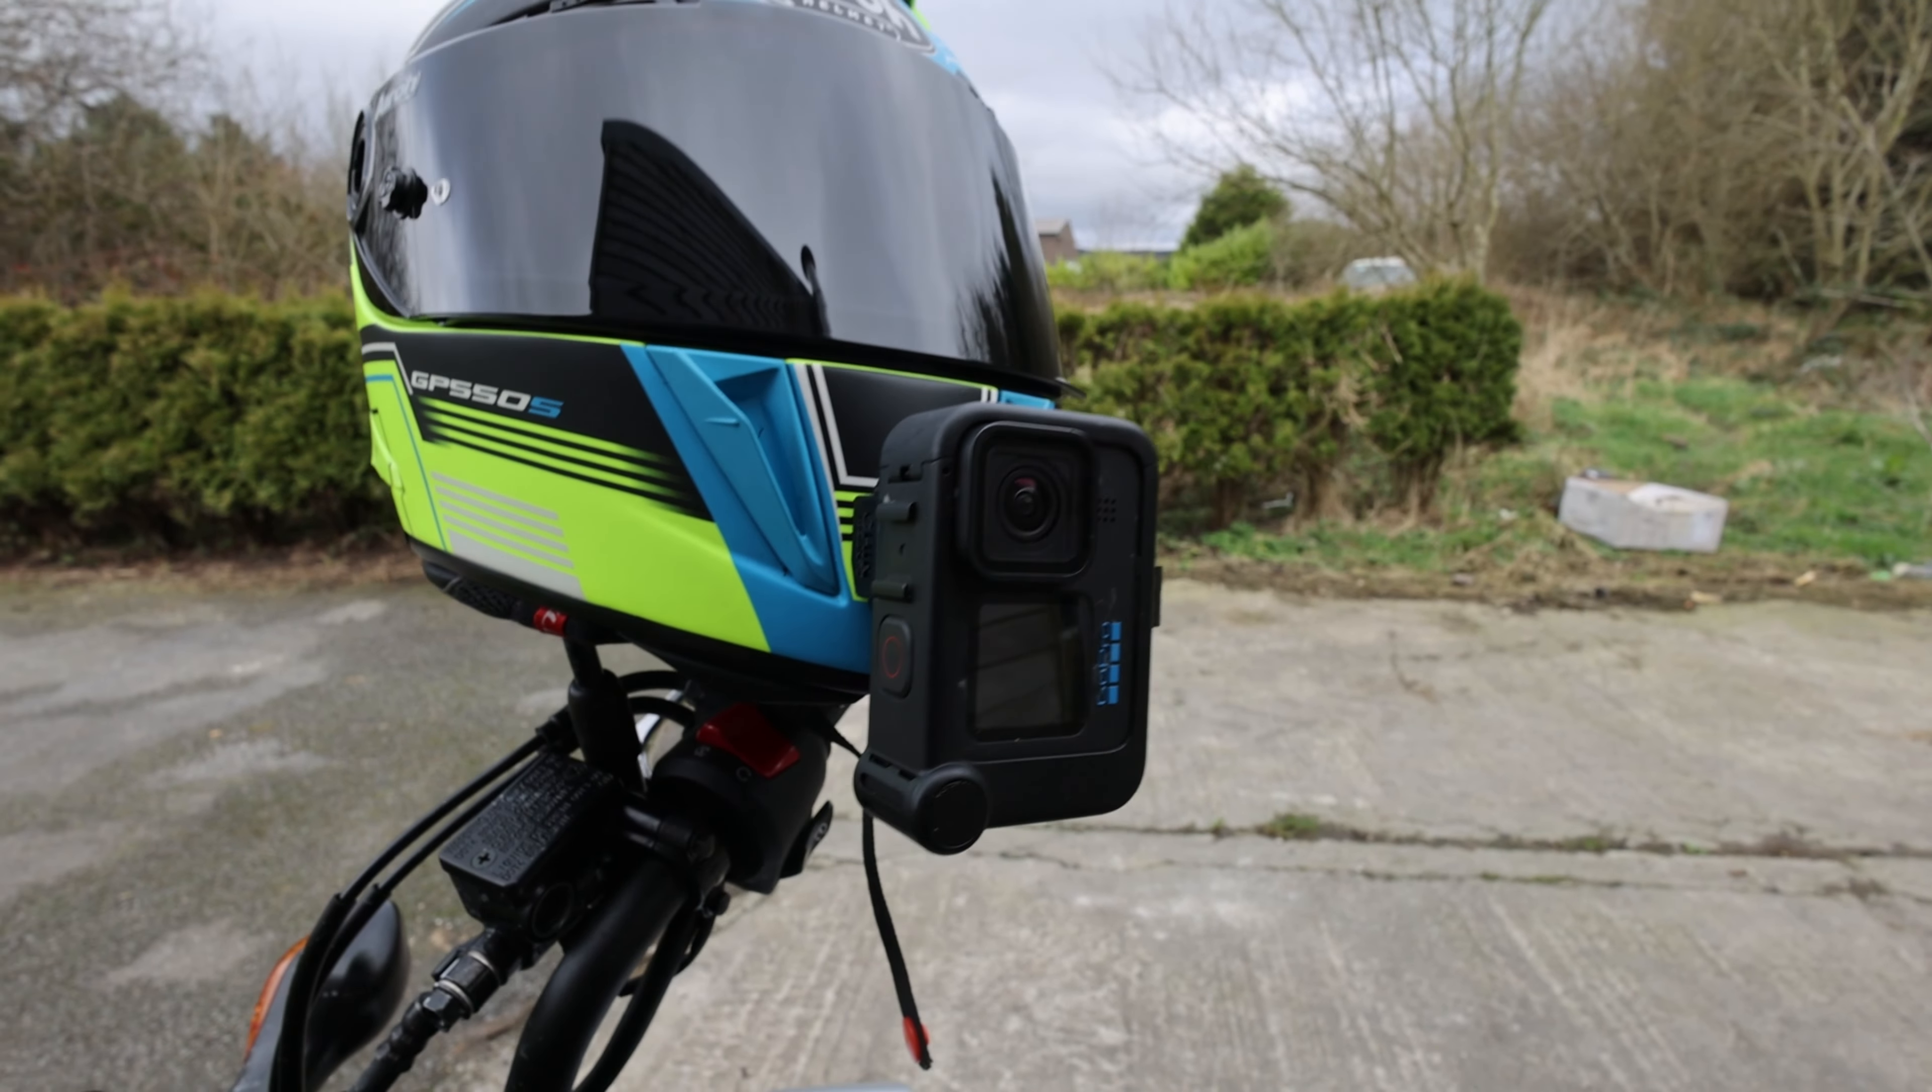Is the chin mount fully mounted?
Yes.